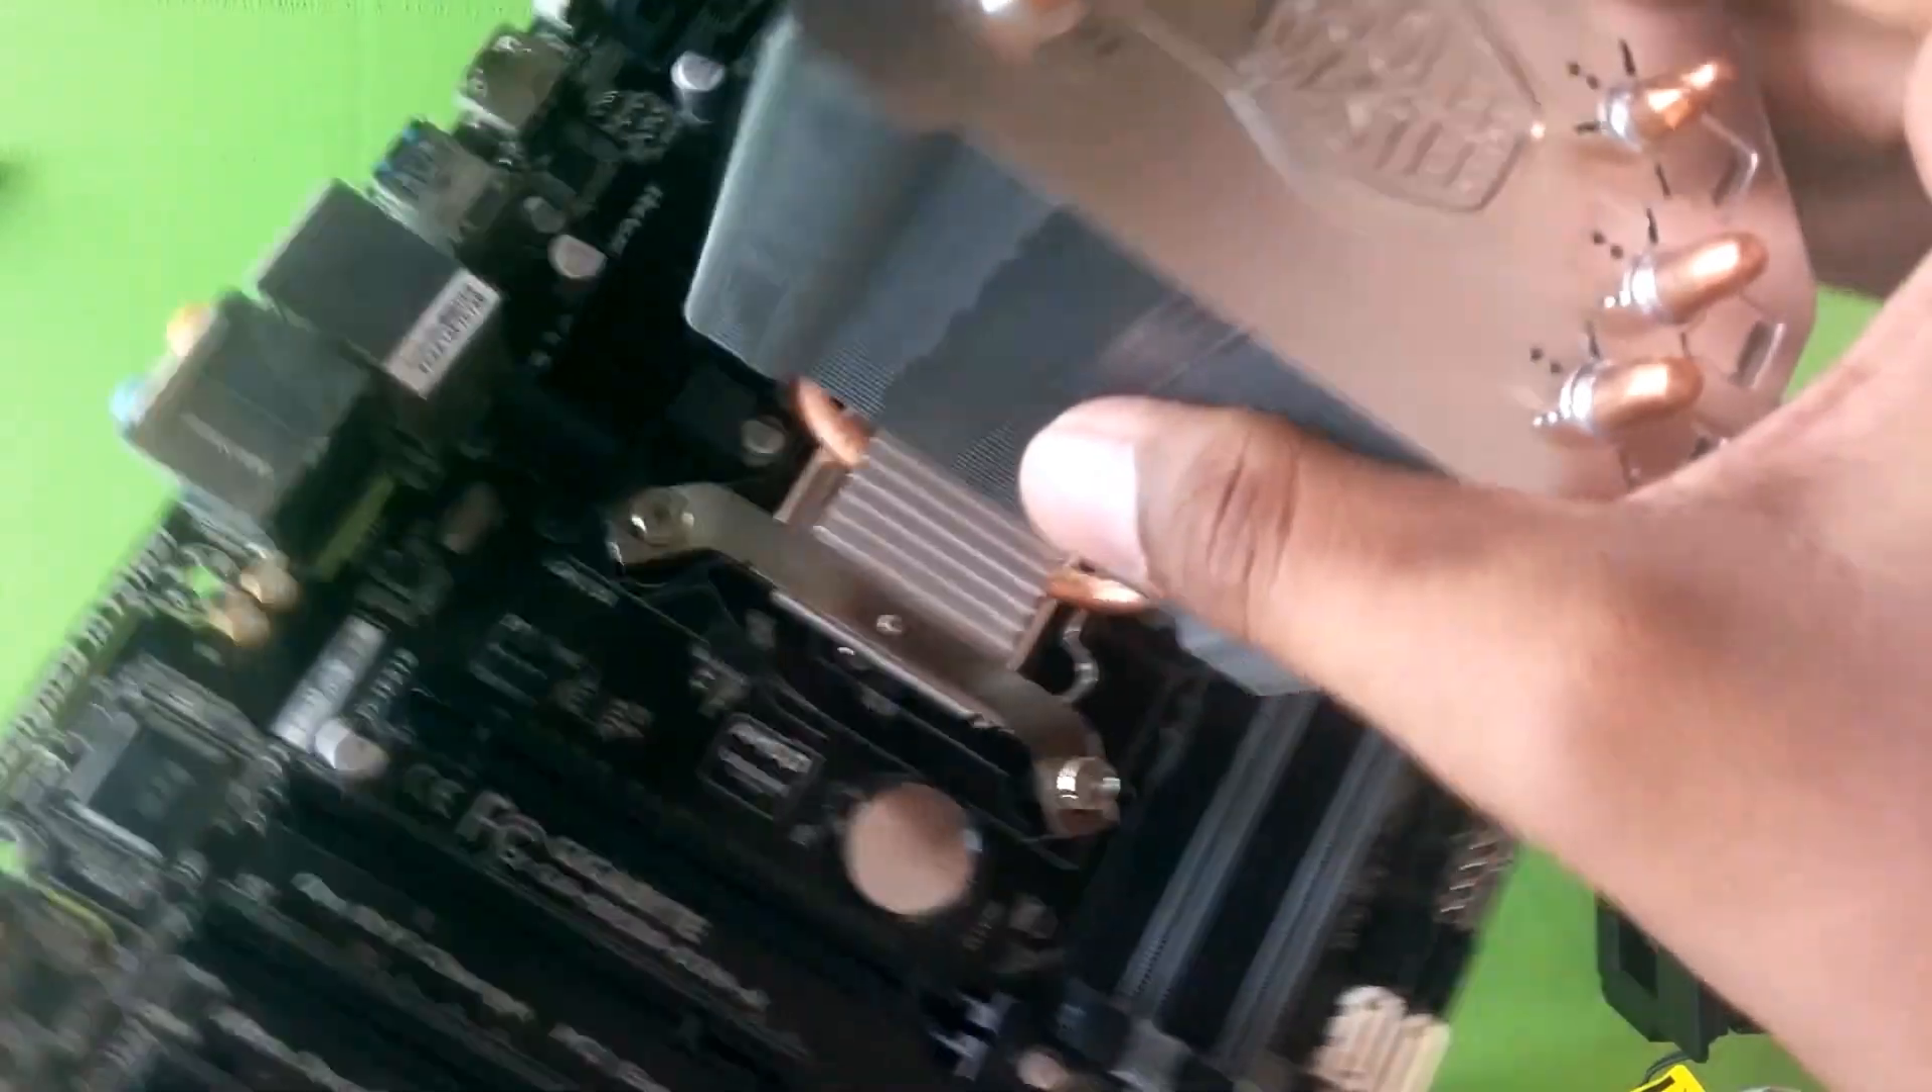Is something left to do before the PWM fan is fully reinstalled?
Yes.